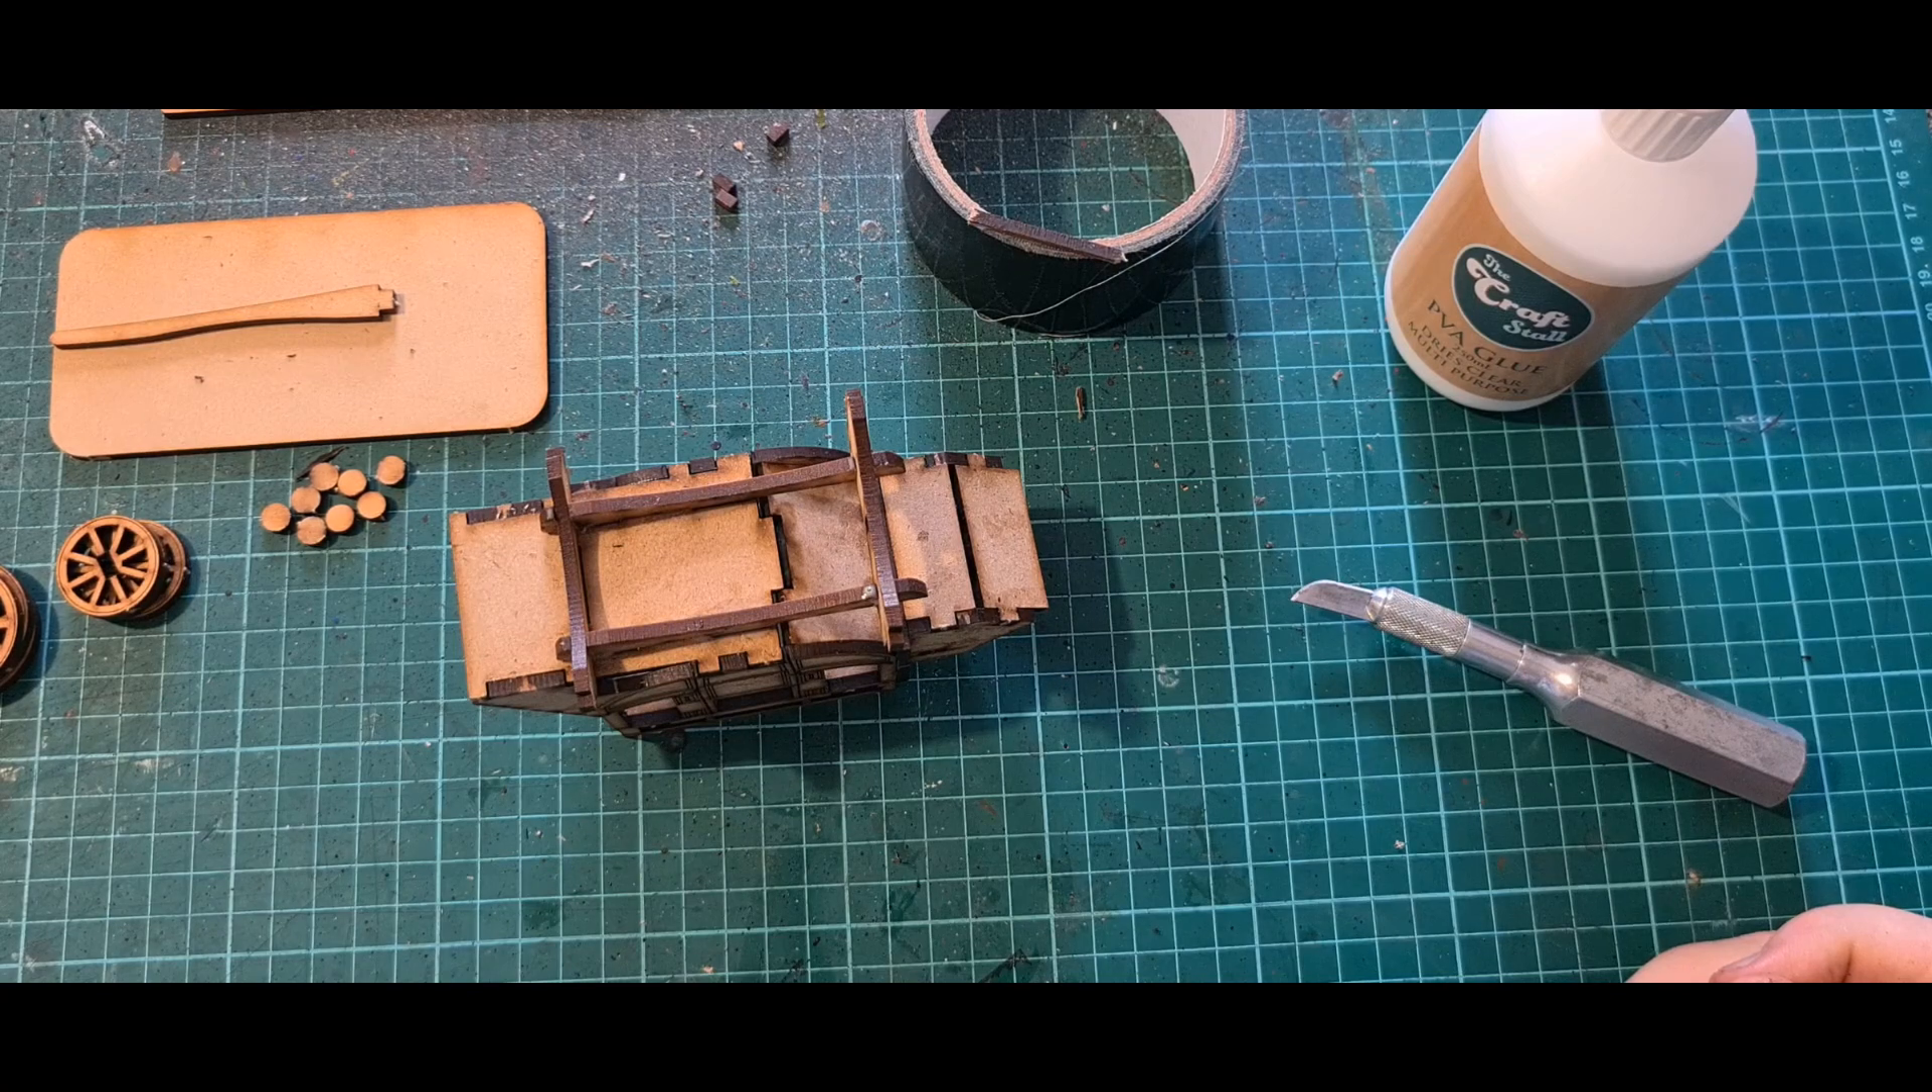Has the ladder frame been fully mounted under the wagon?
Yes.